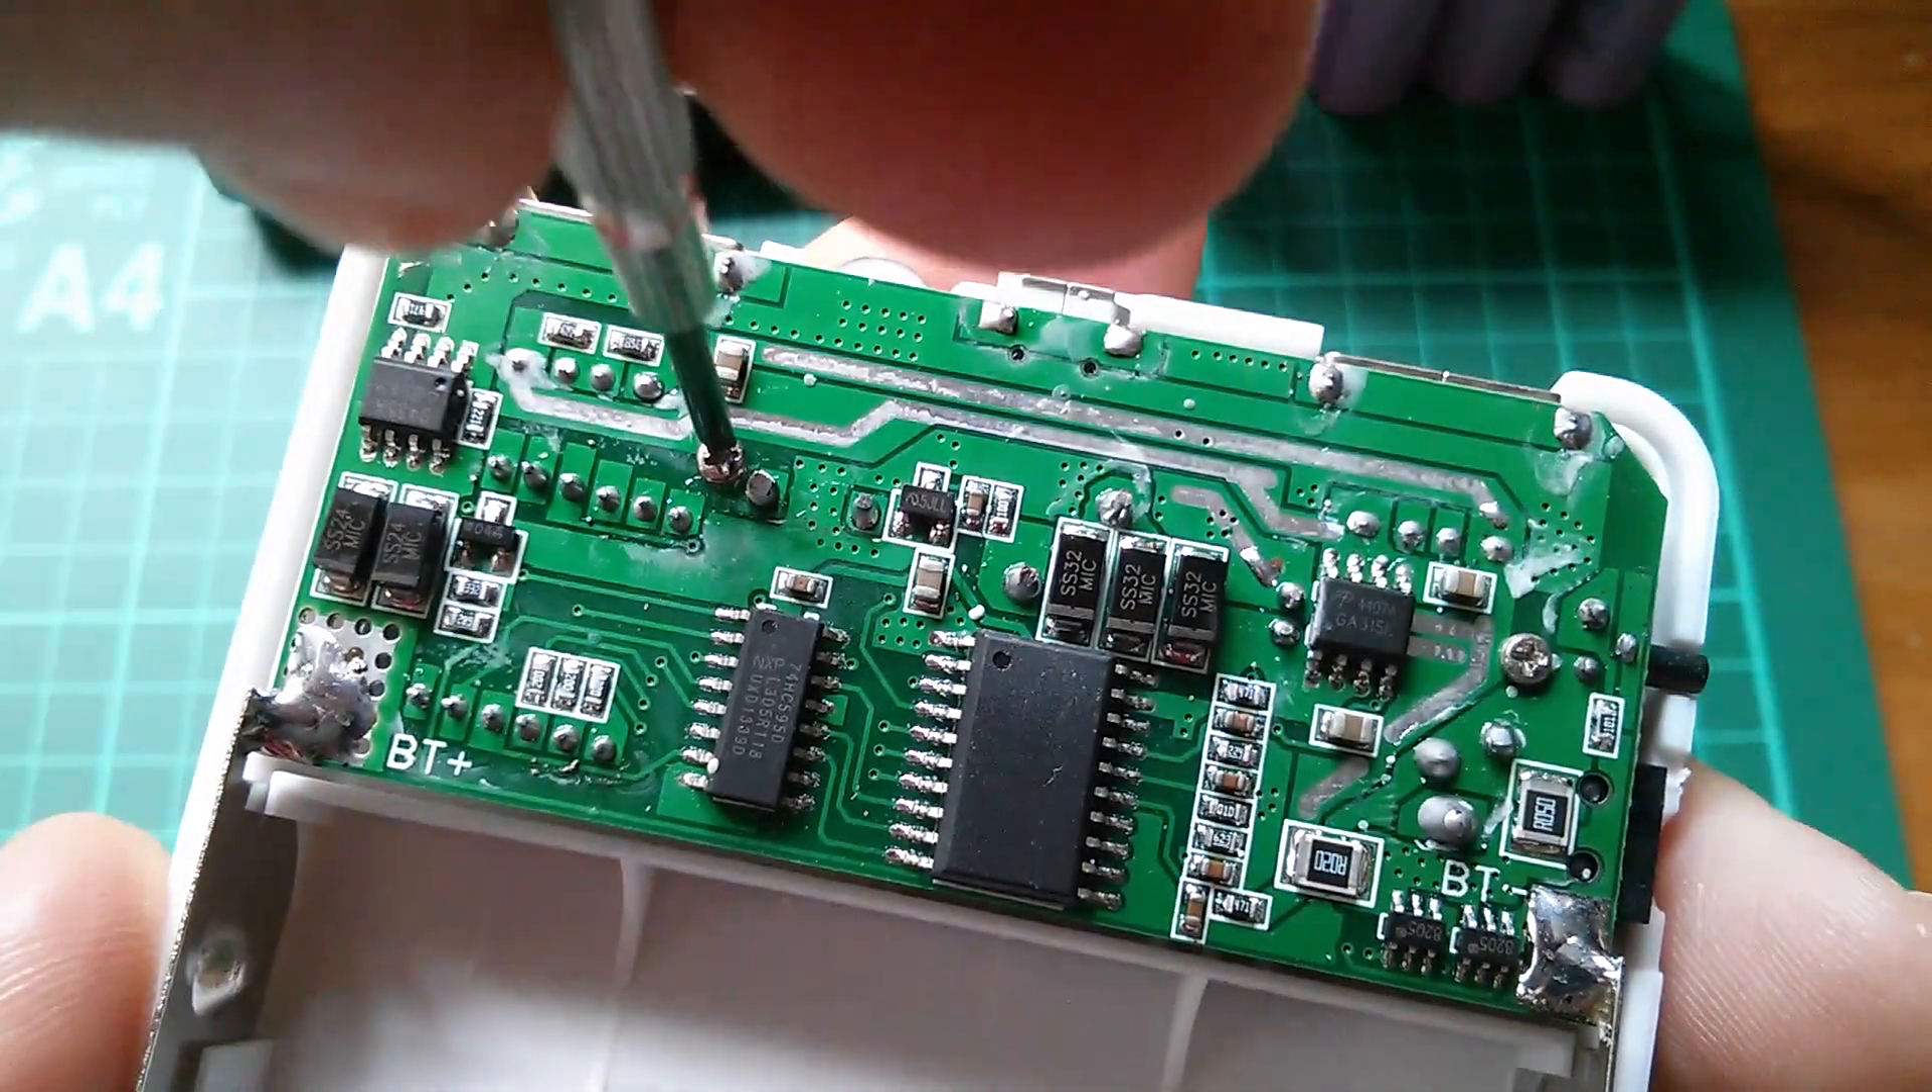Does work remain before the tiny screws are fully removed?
Yes.